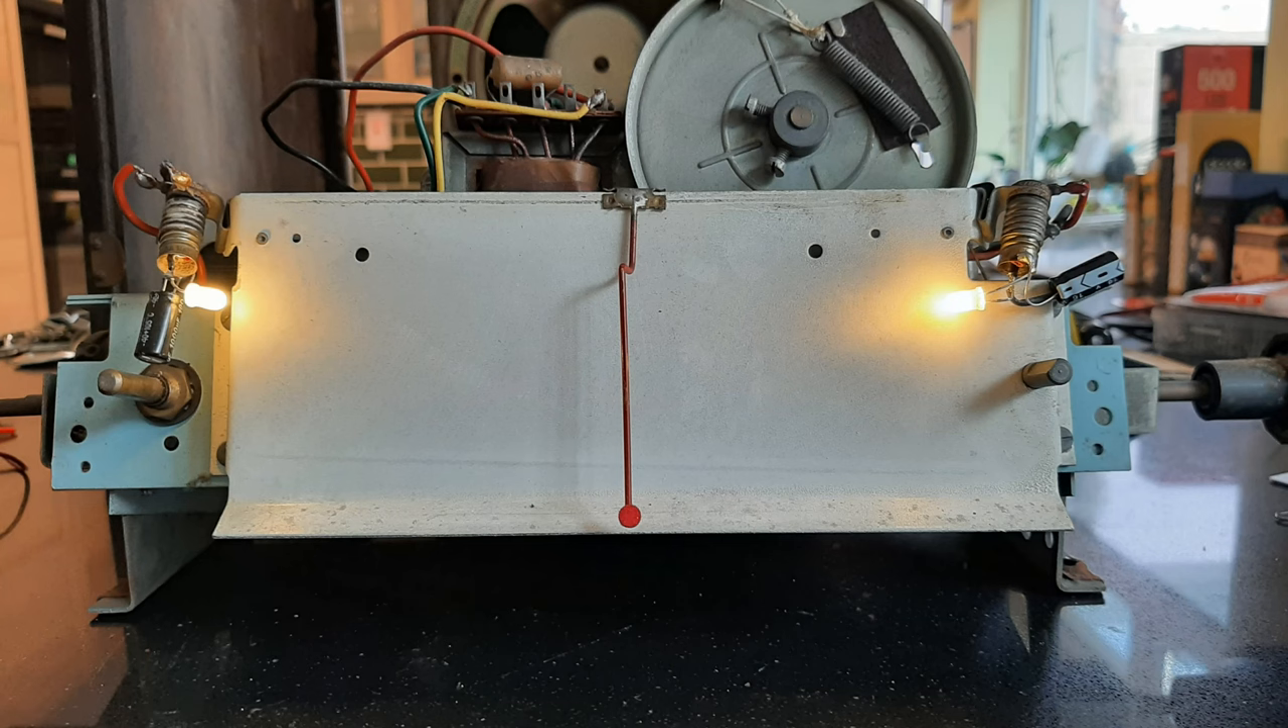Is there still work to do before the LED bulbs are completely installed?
No.